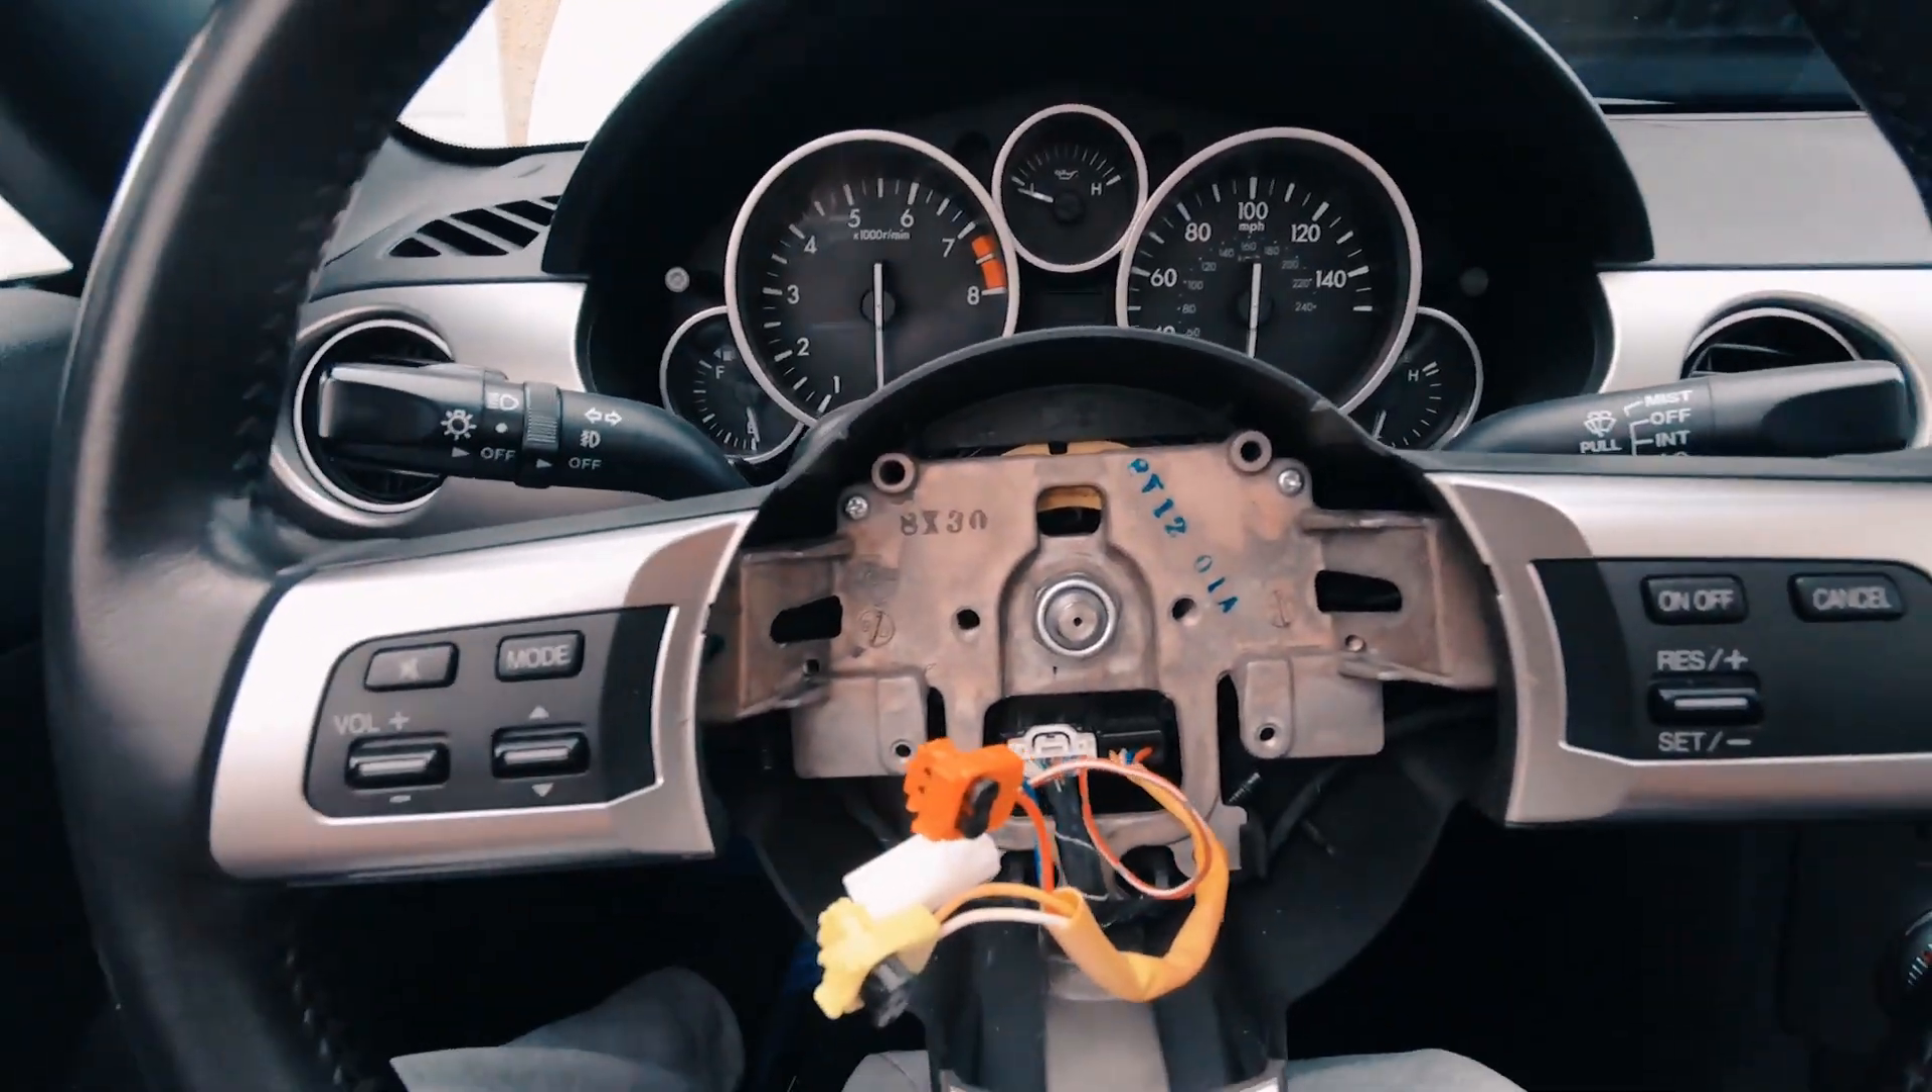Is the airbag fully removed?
Yes.